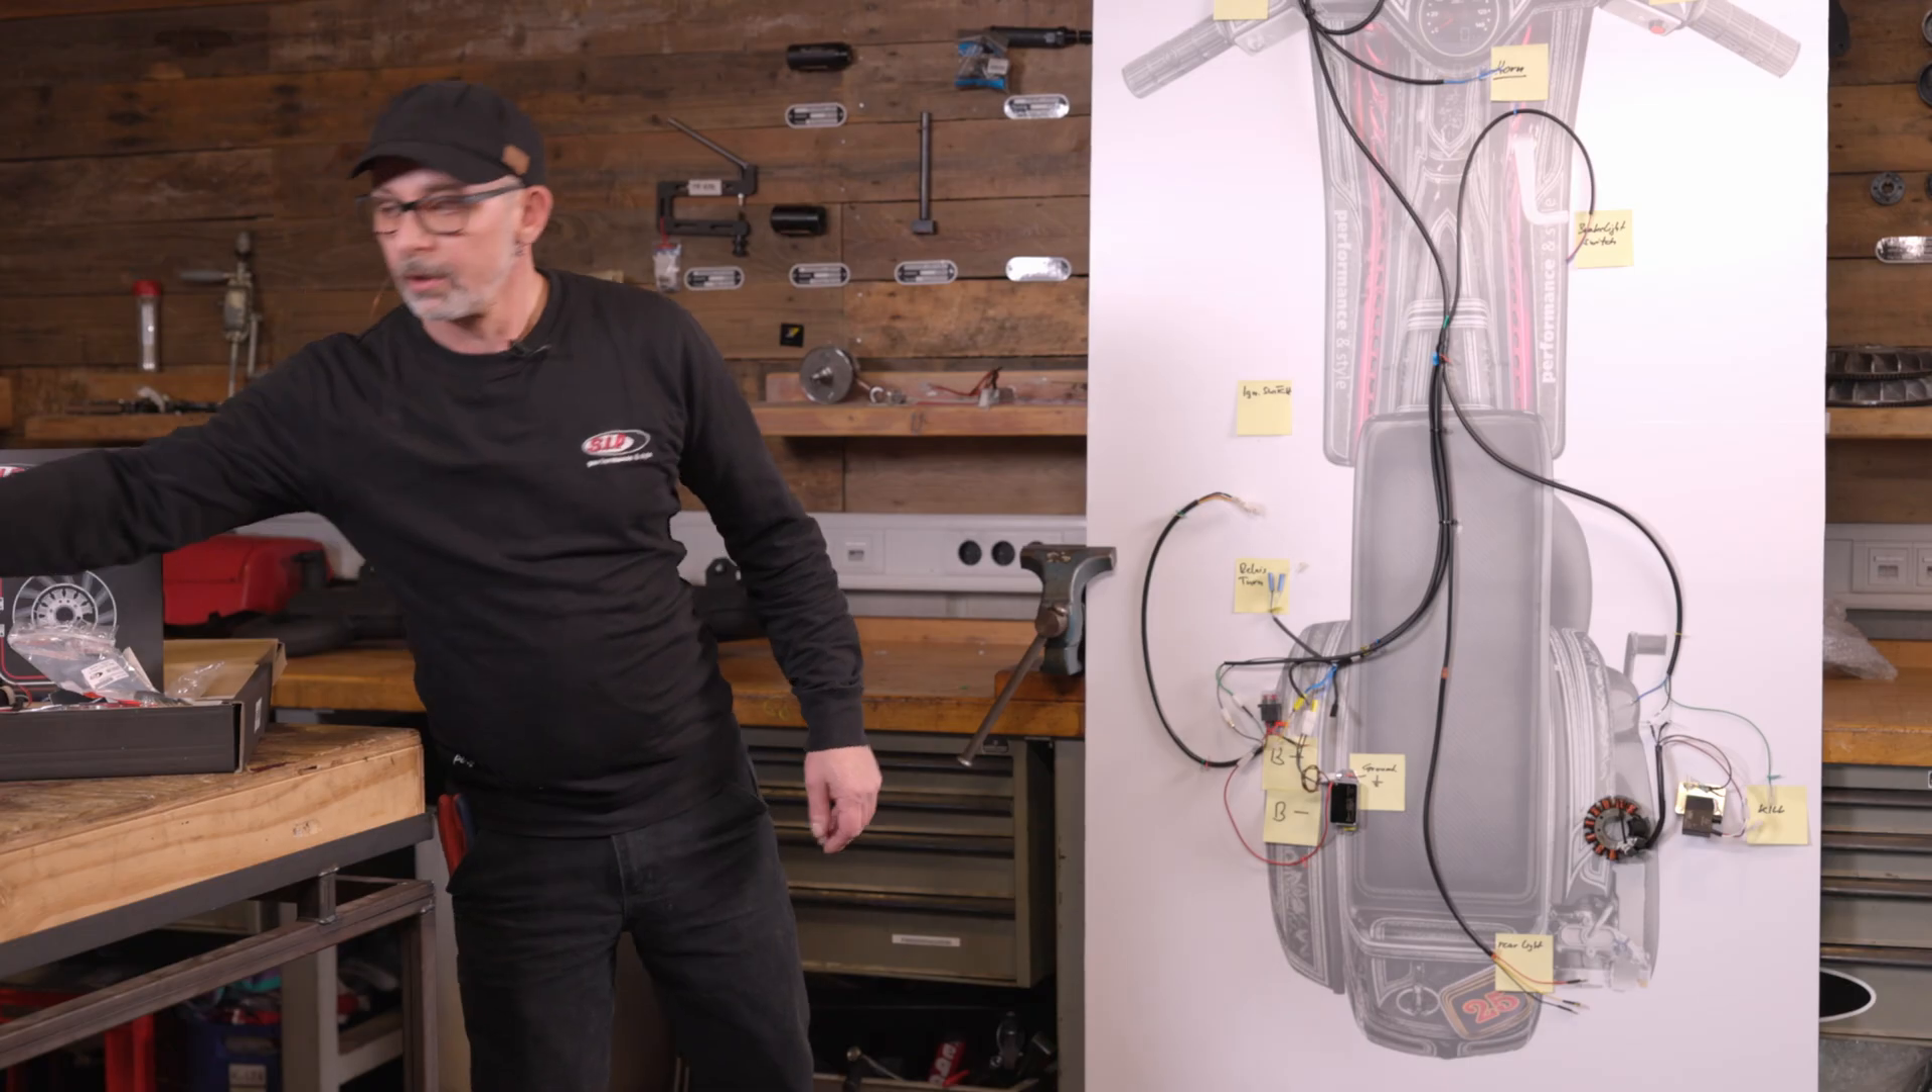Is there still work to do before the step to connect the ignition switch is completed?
Yes.